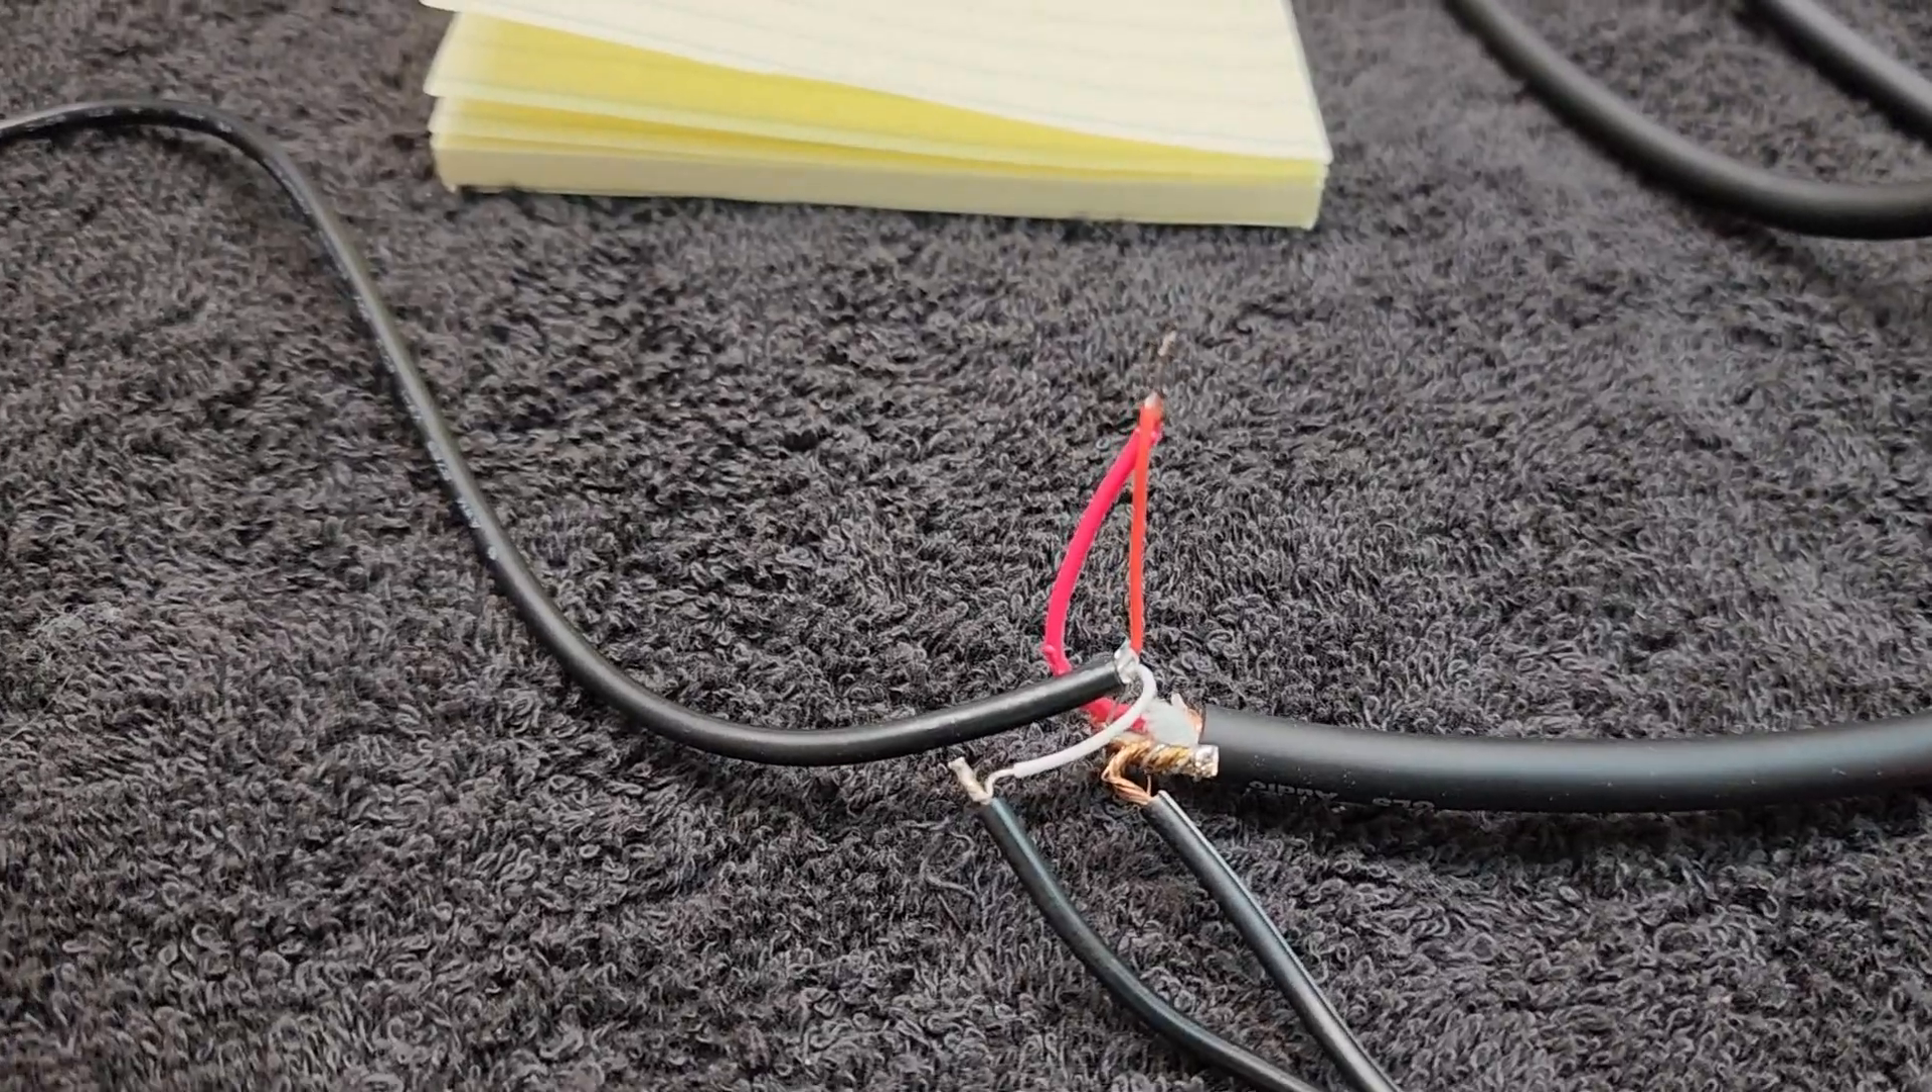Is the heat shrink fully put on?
No.